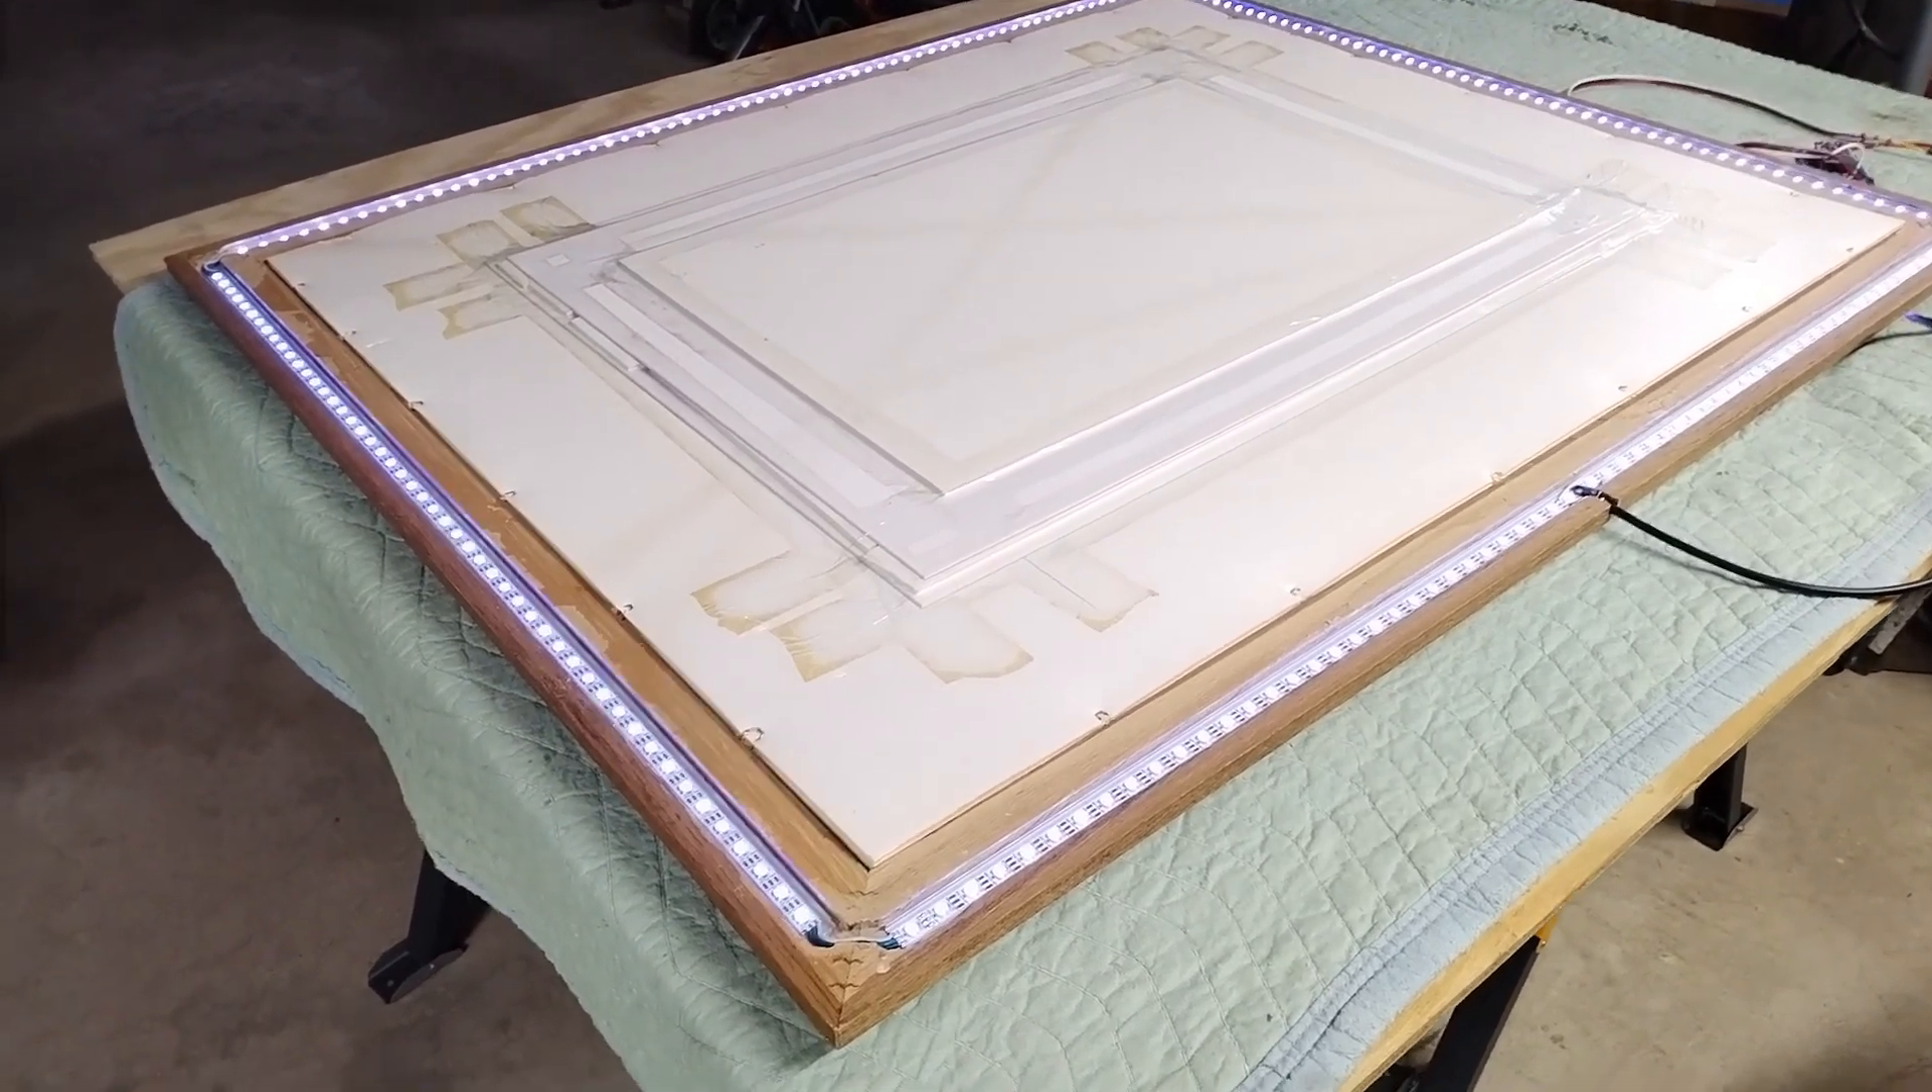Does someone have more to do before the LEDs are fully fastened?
No.